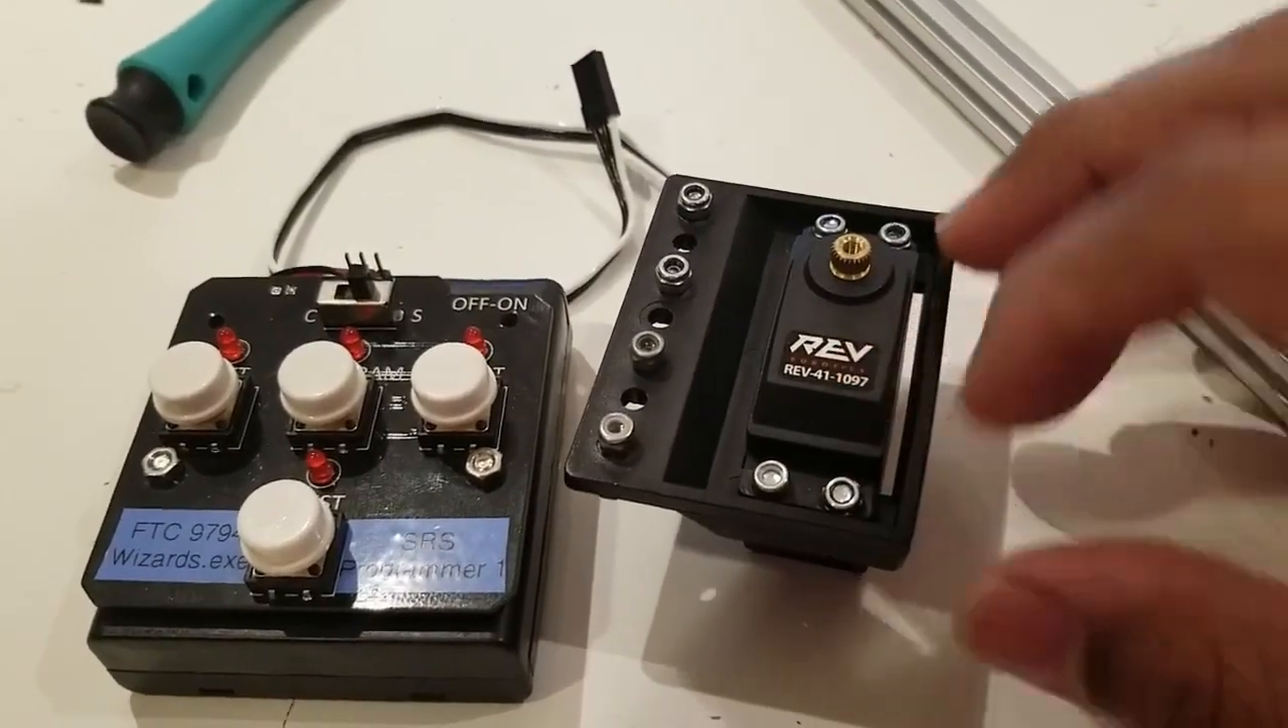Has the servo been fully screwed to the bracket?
Yes.